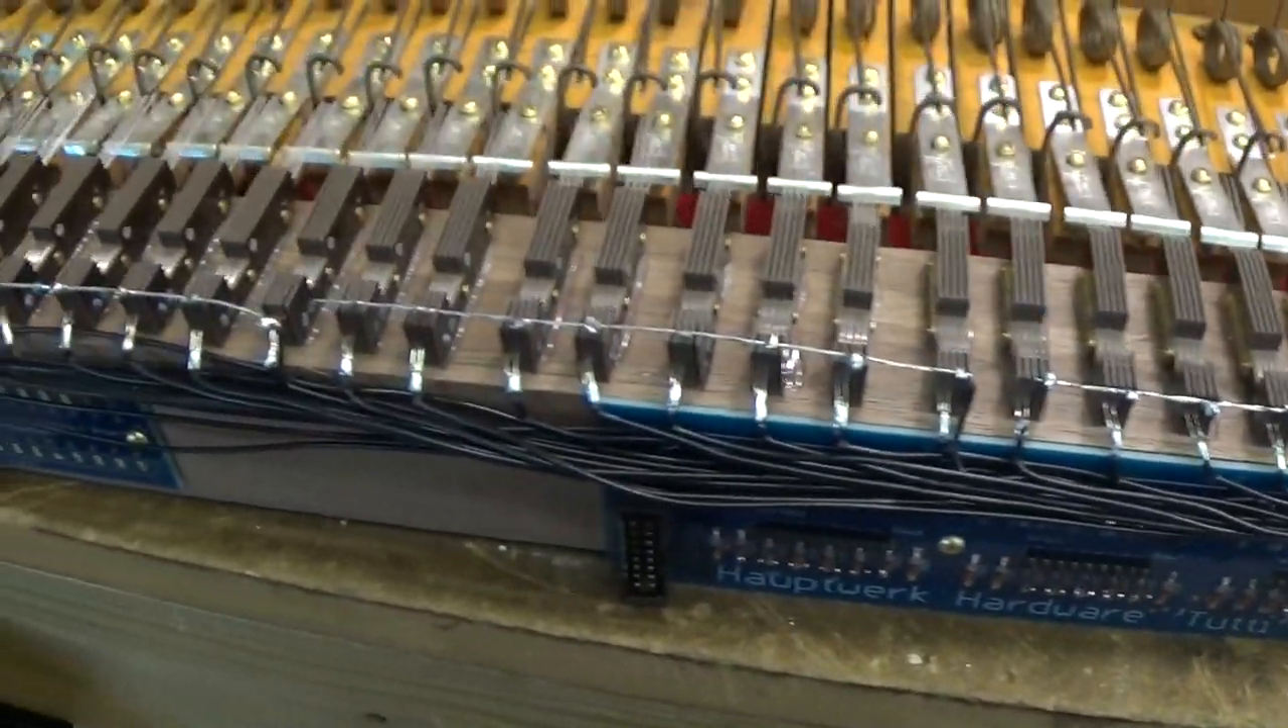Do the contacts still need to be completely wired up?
No.